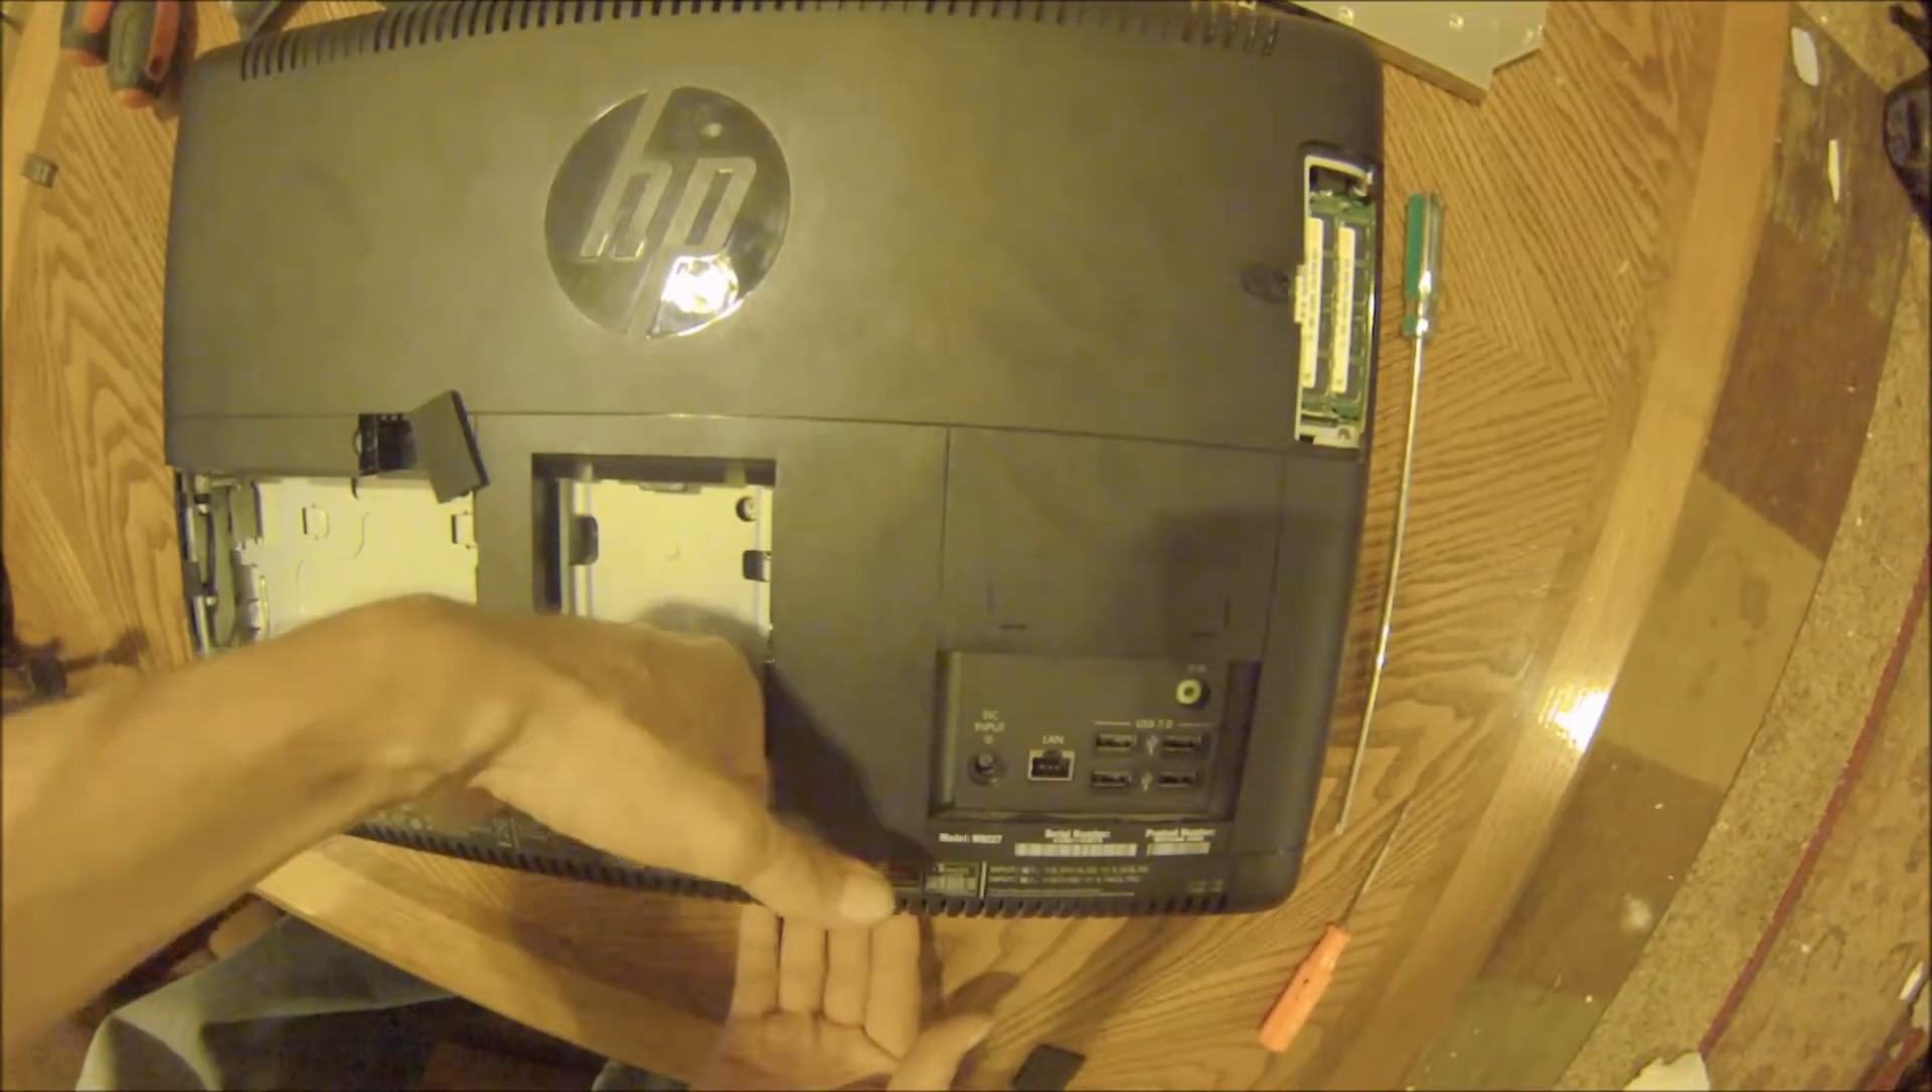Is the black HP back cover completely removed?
No.